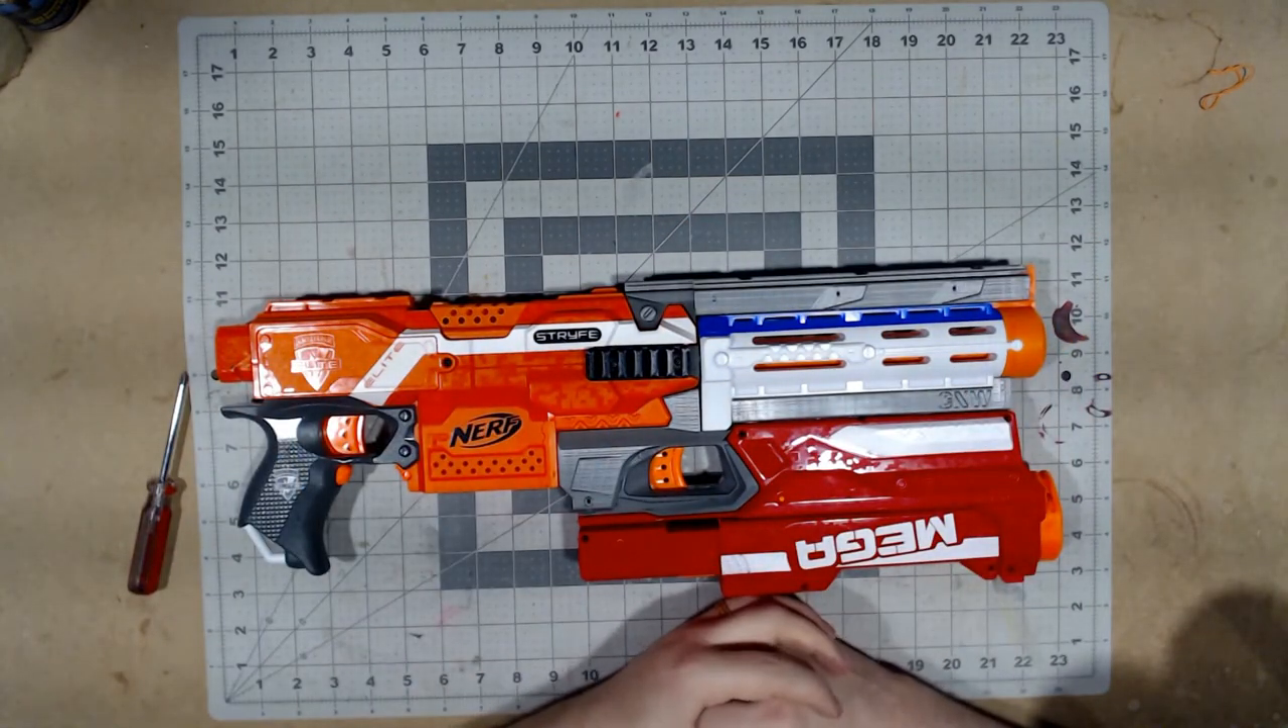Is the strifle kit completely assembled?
Yes.